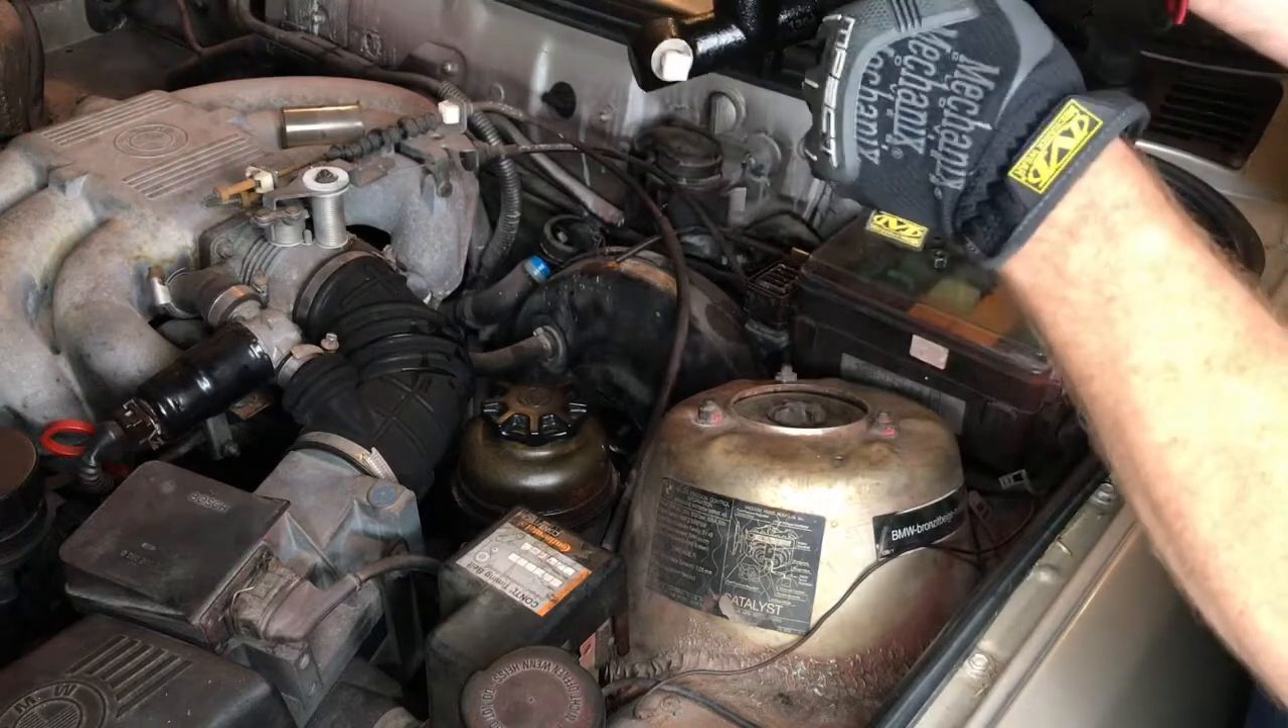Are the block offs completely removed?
No.